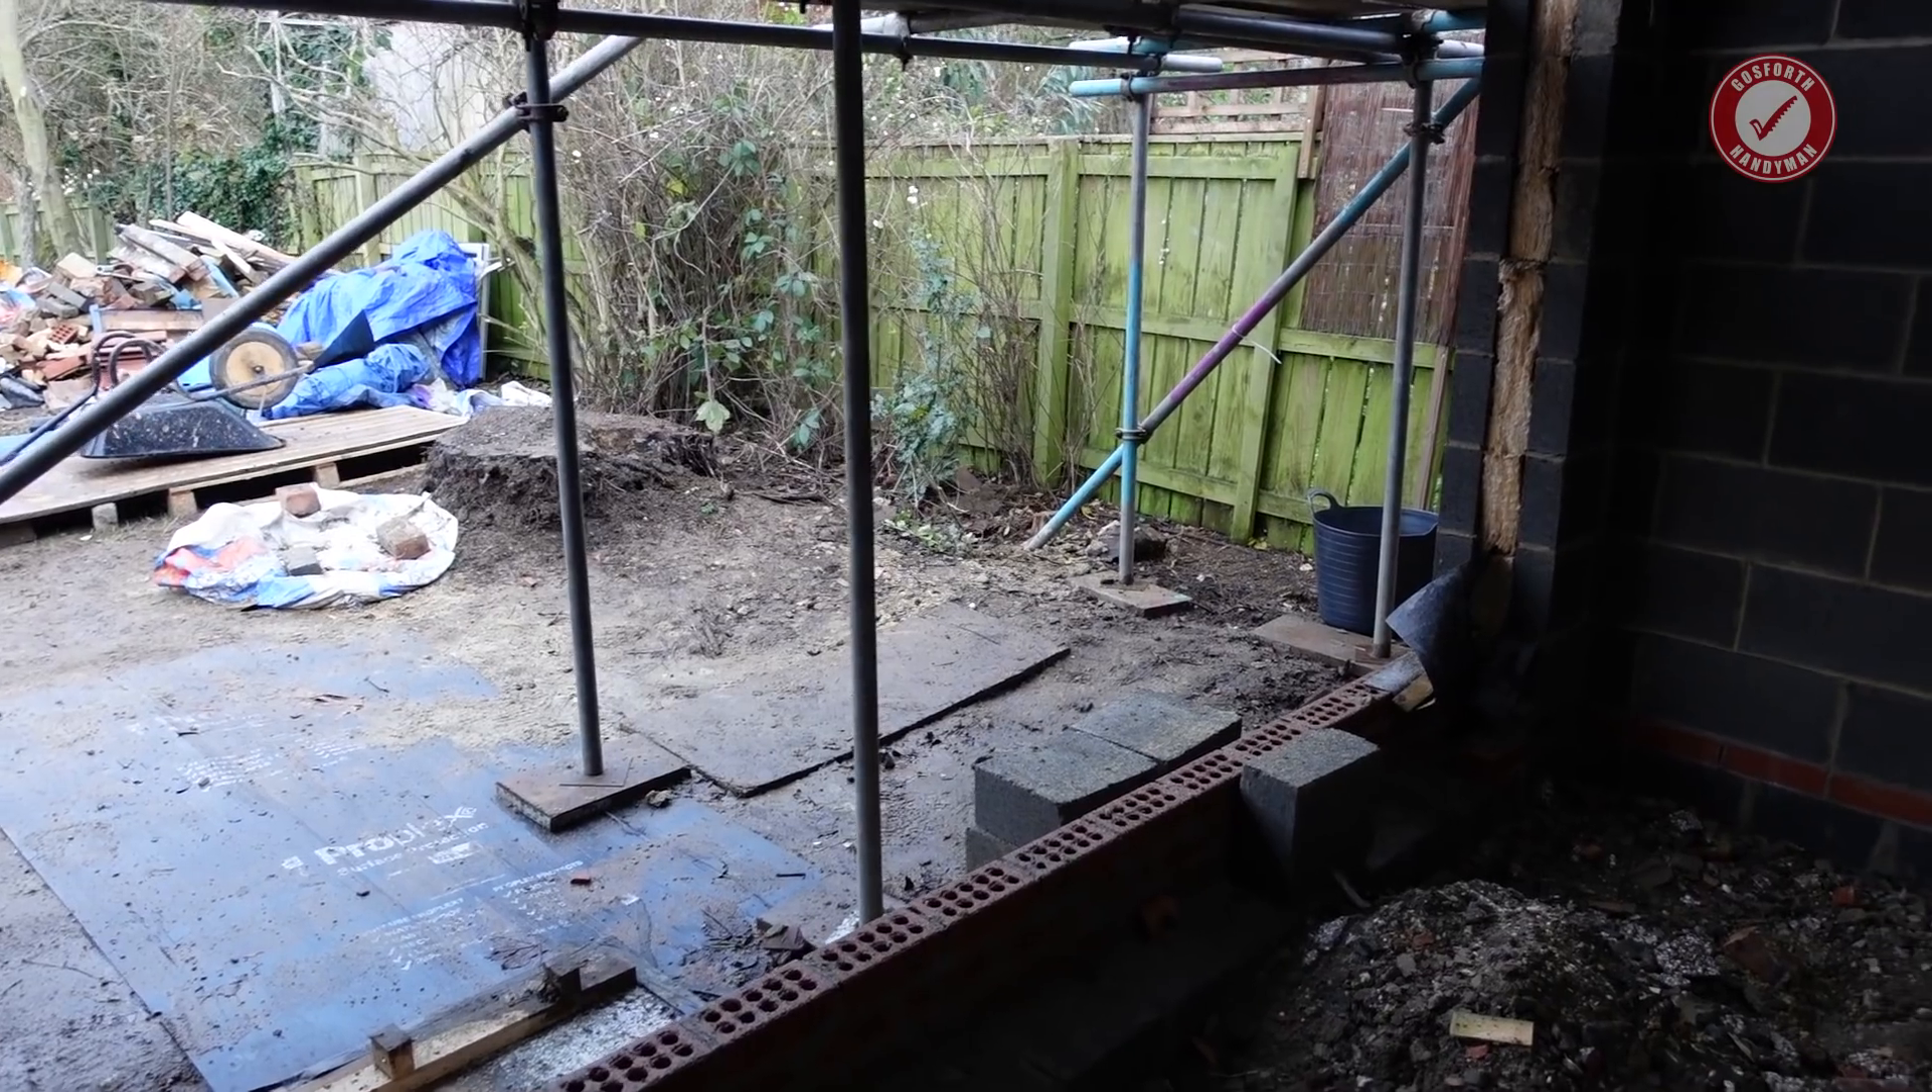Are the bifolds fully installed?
No.